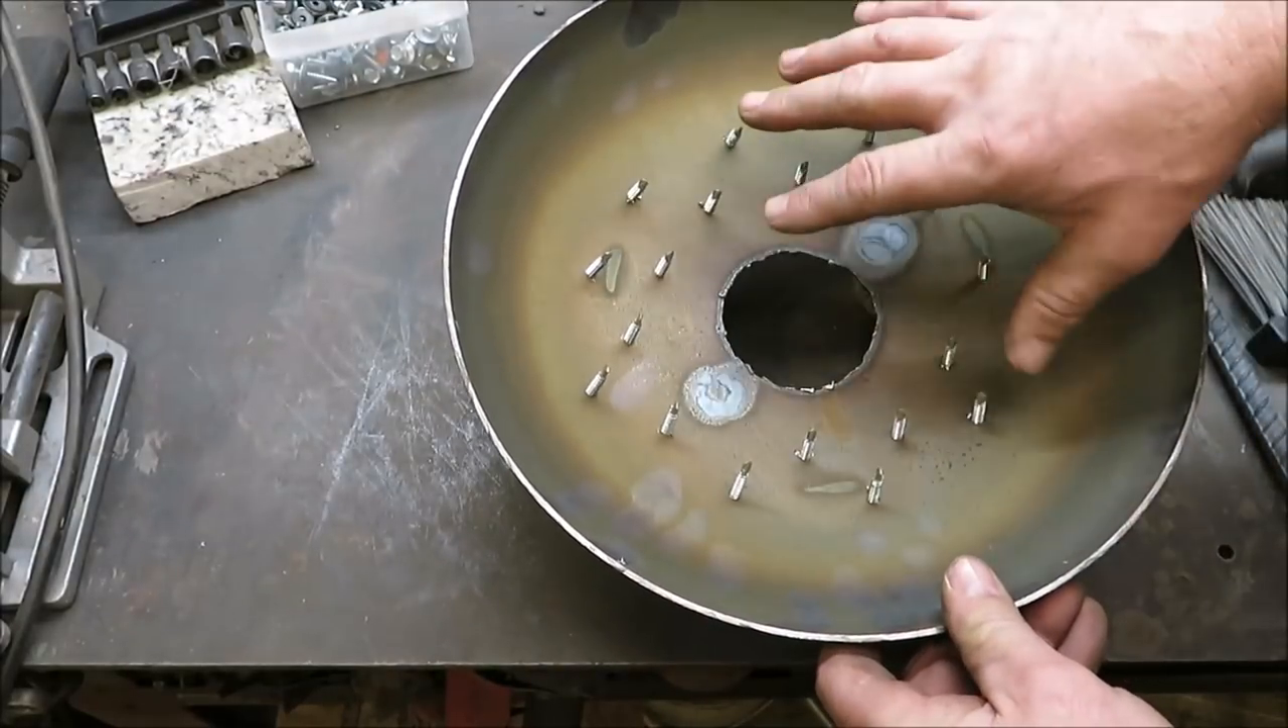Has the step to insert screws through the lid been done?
Yes.